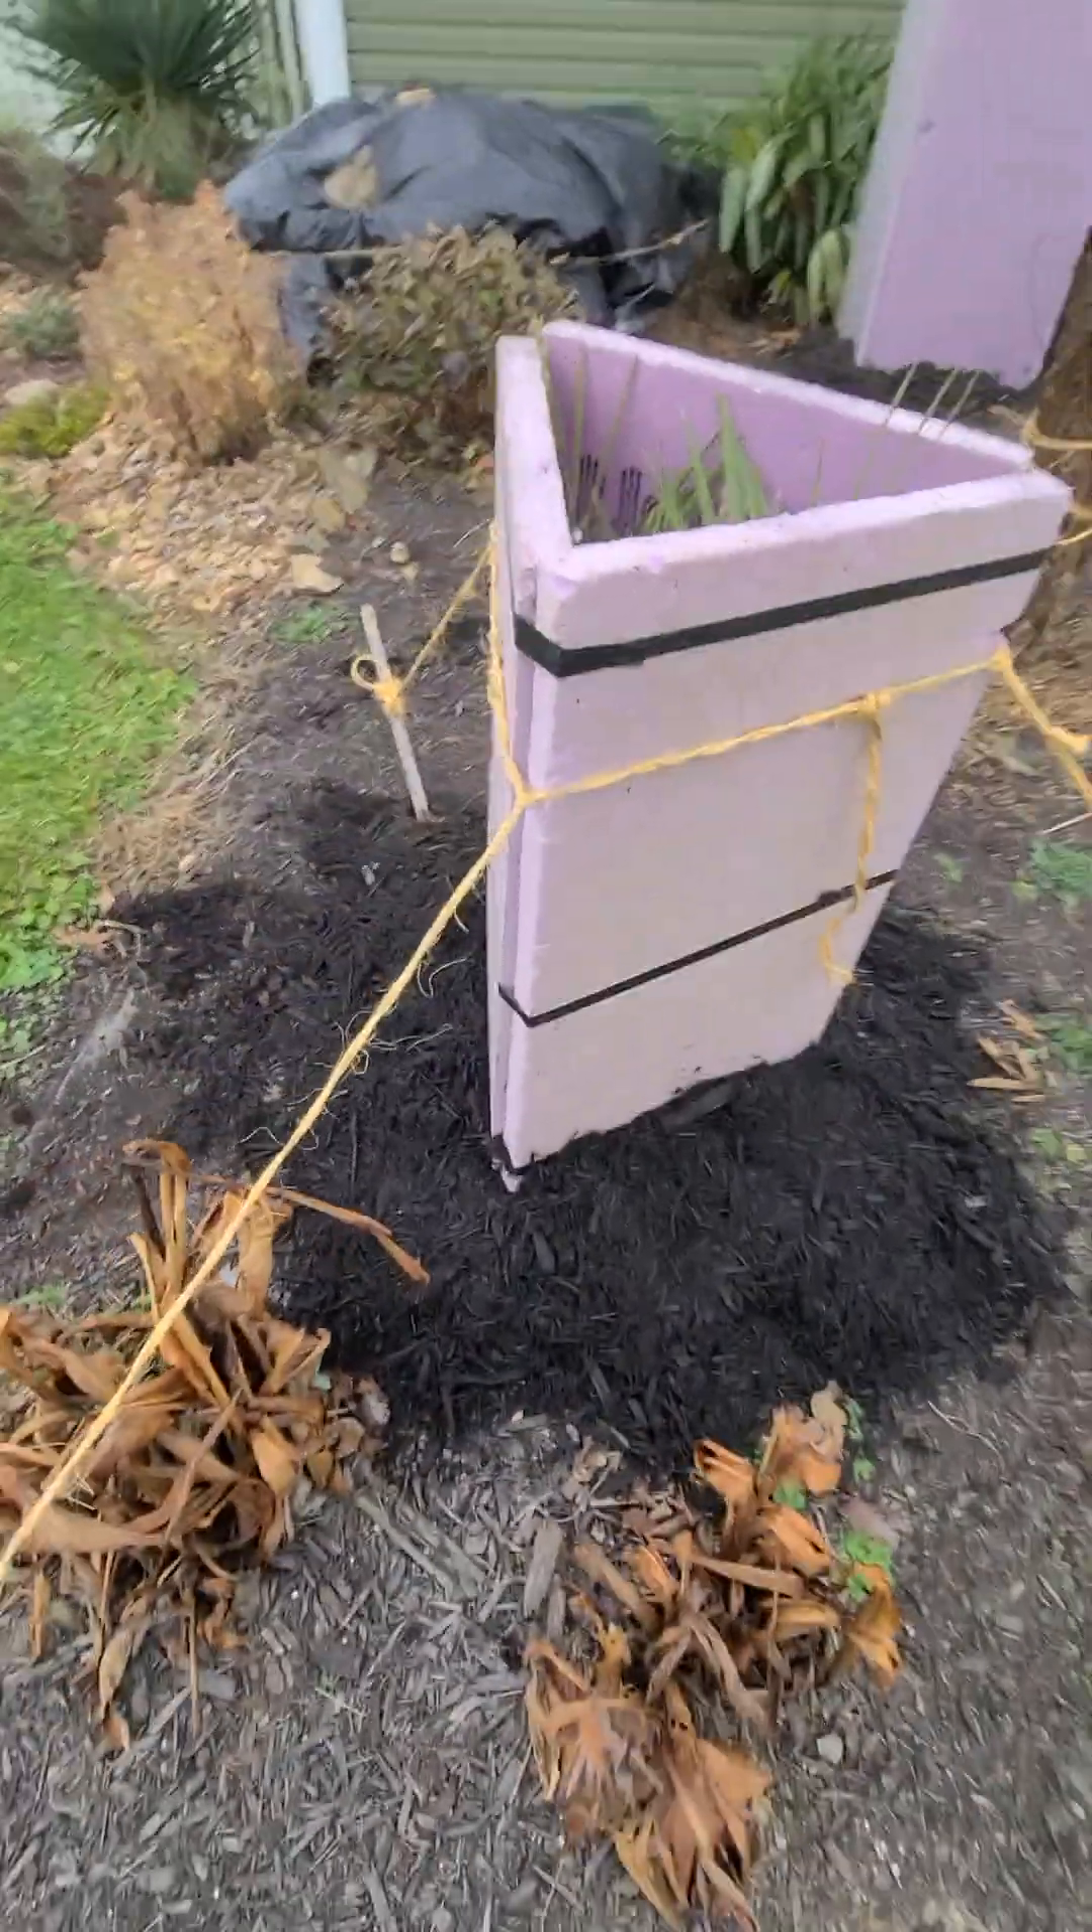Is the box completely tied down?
Yes.